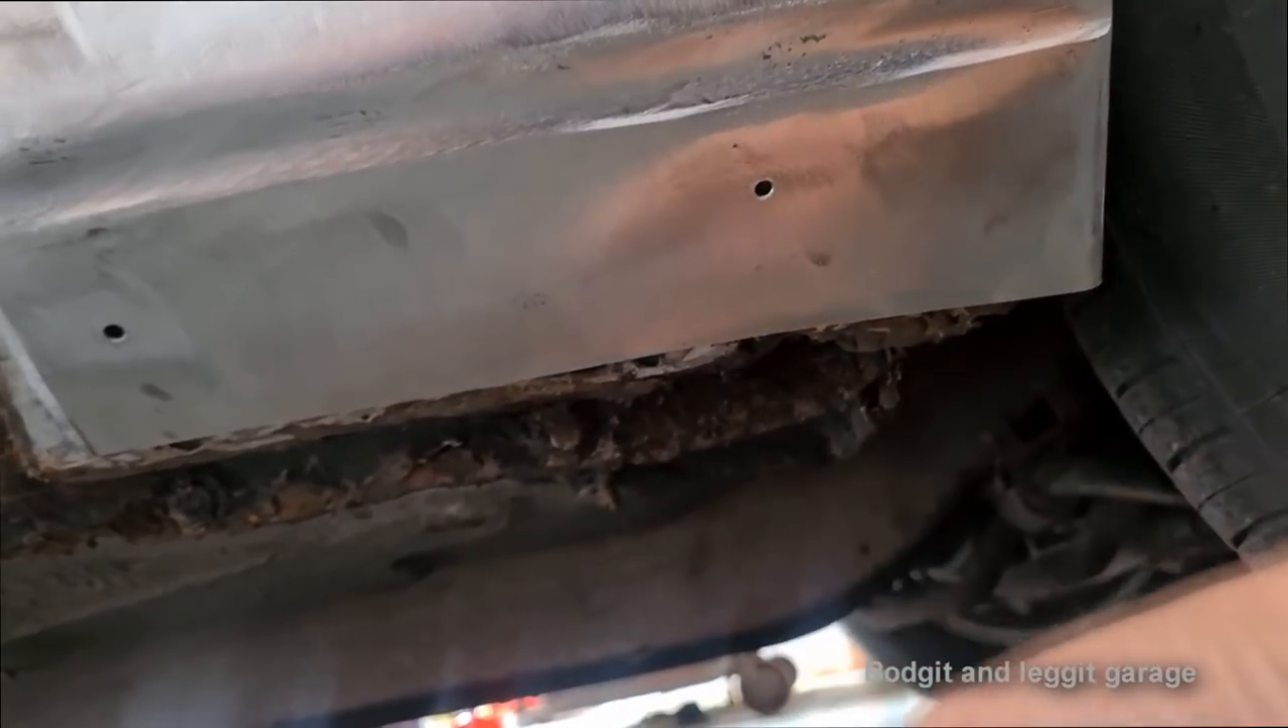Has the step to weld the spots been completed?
No.